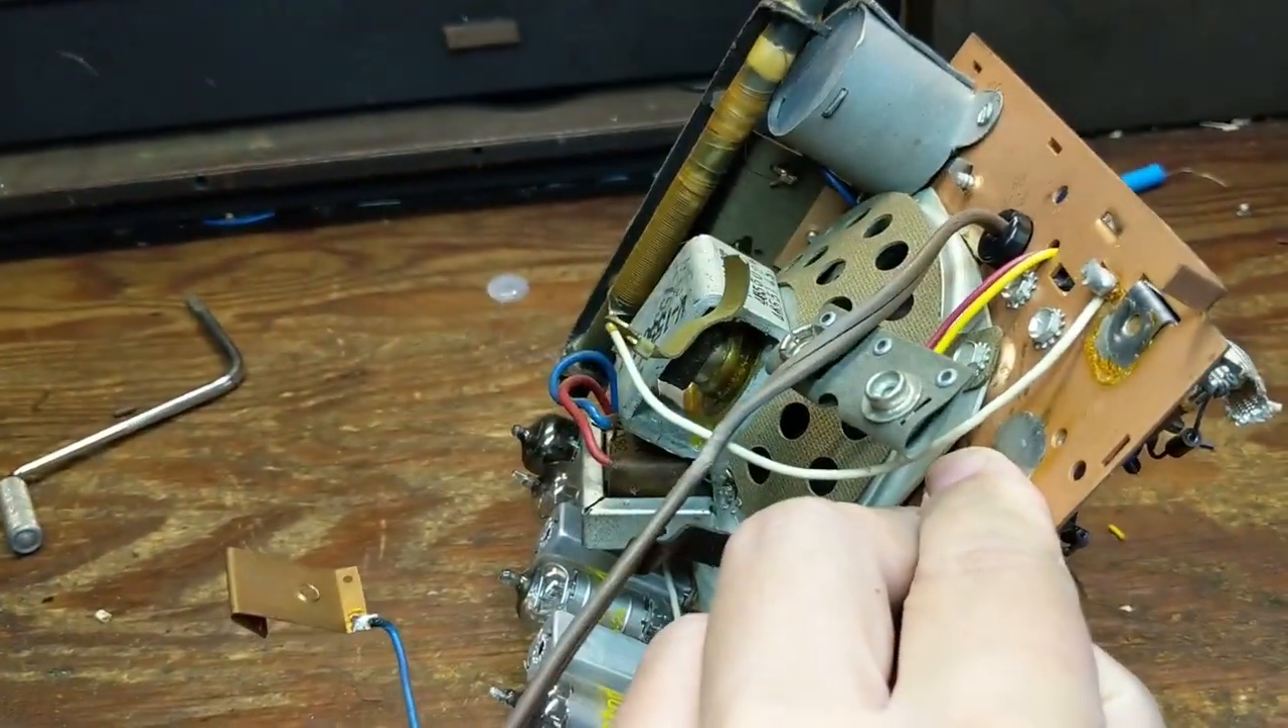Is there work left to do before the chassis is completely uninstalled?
No.